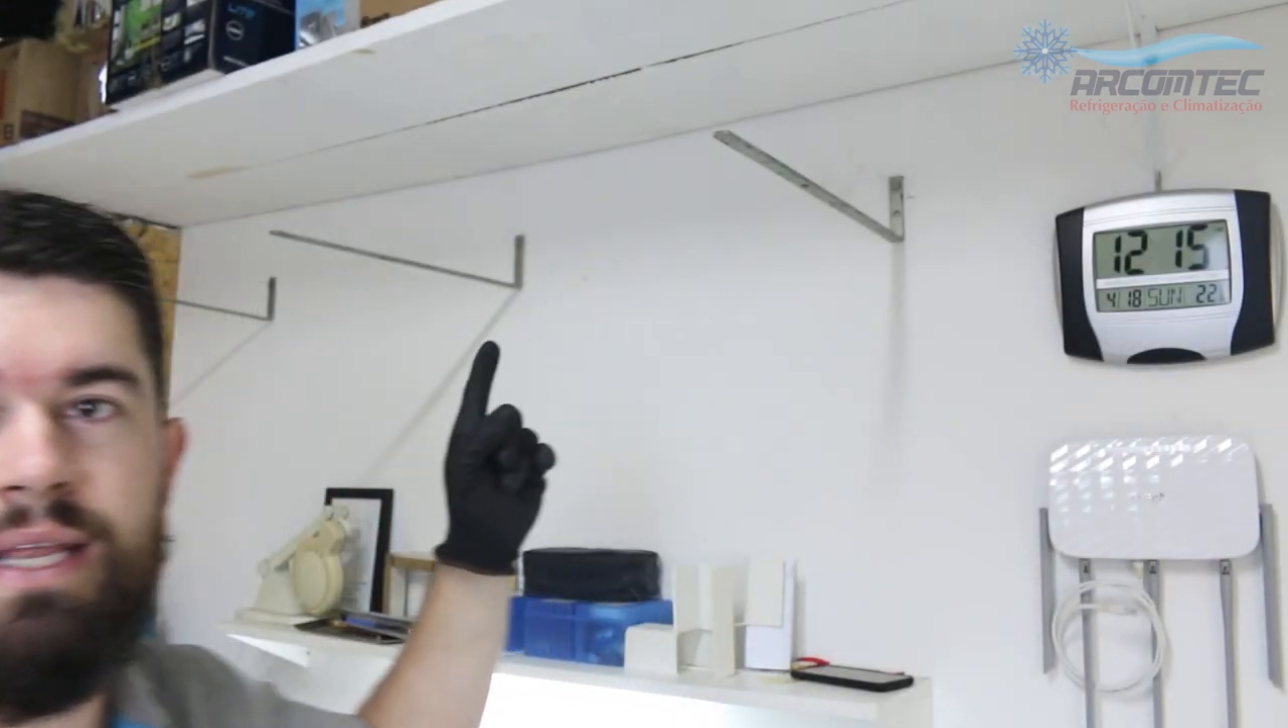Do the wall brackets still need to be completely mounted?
No.